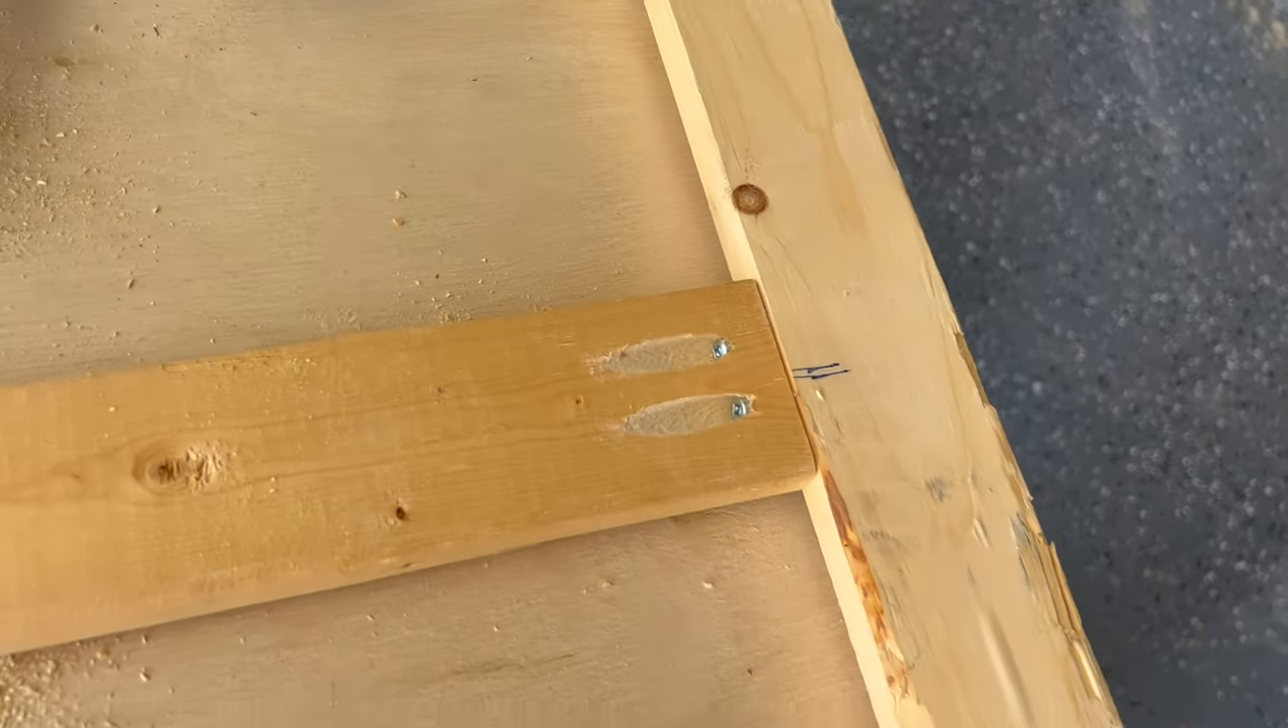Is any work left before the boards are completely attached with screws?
No.